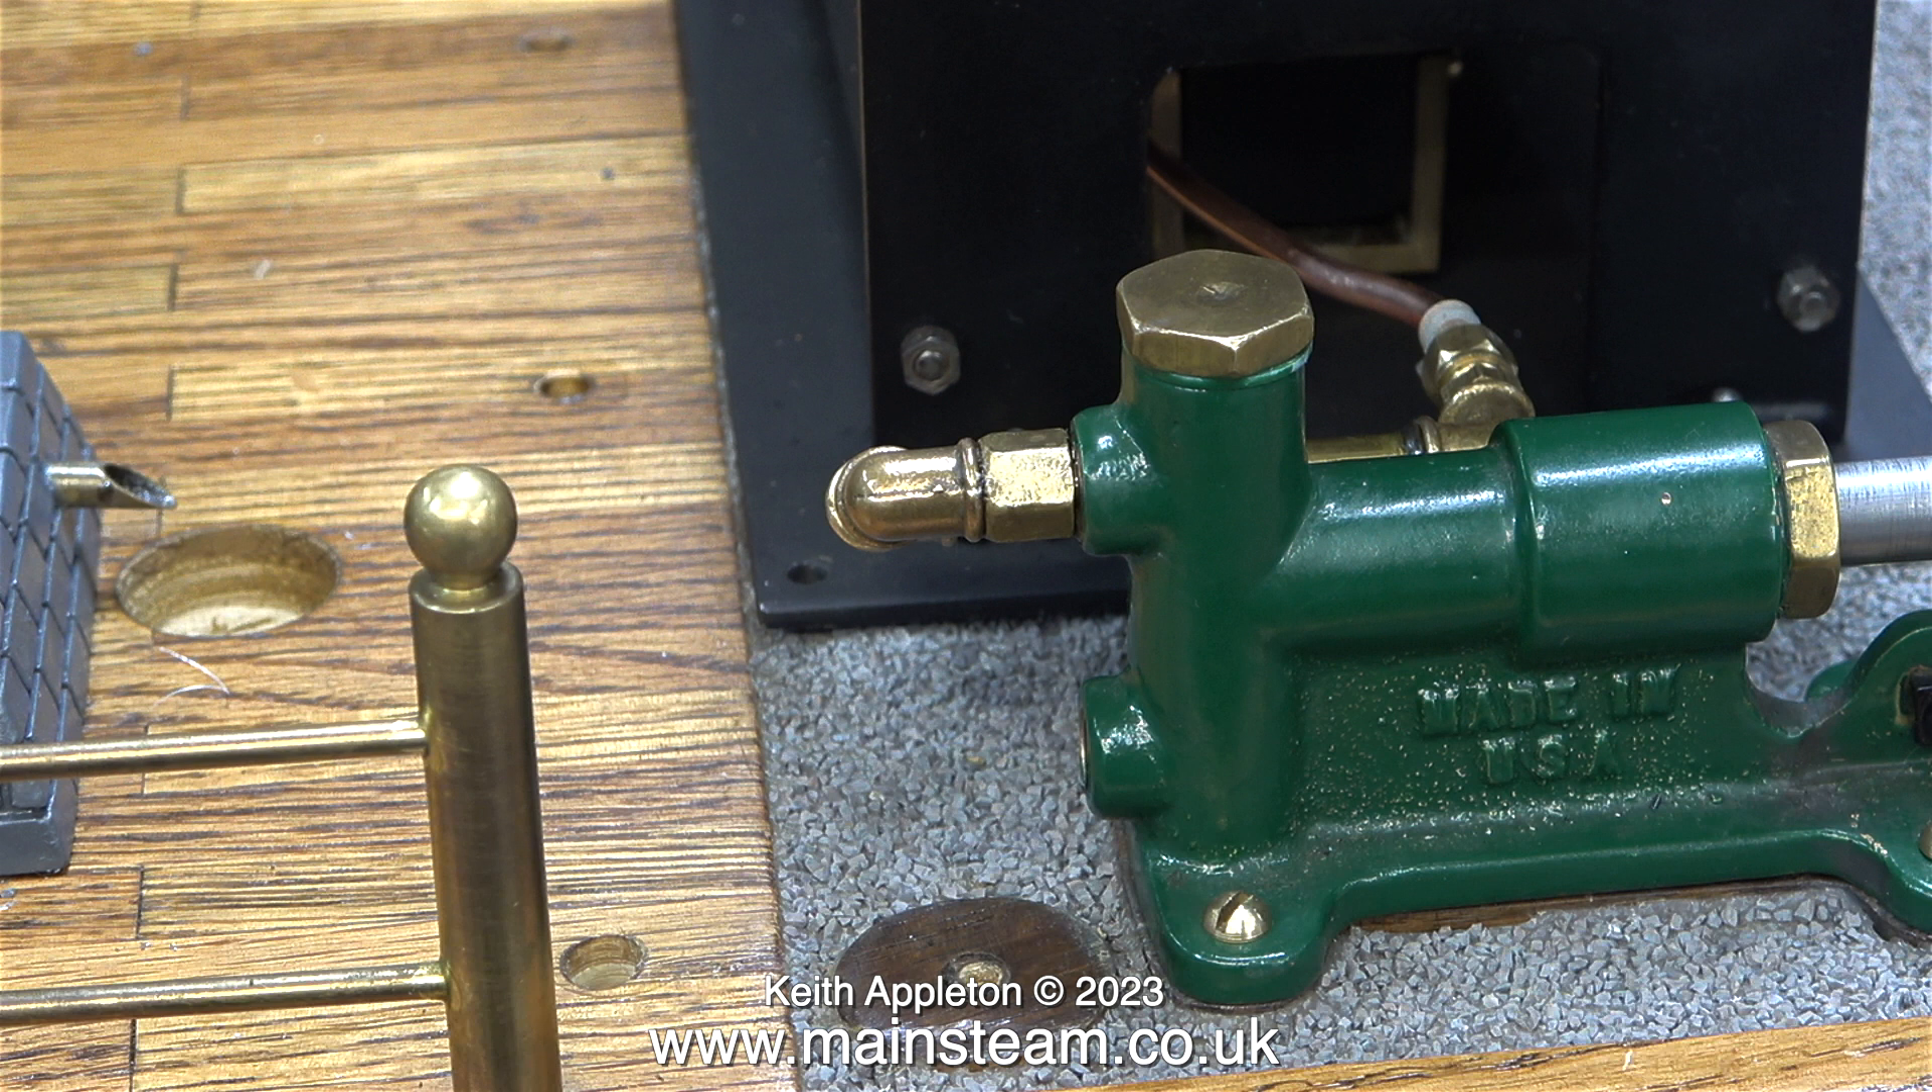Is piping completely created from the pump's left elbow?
No.